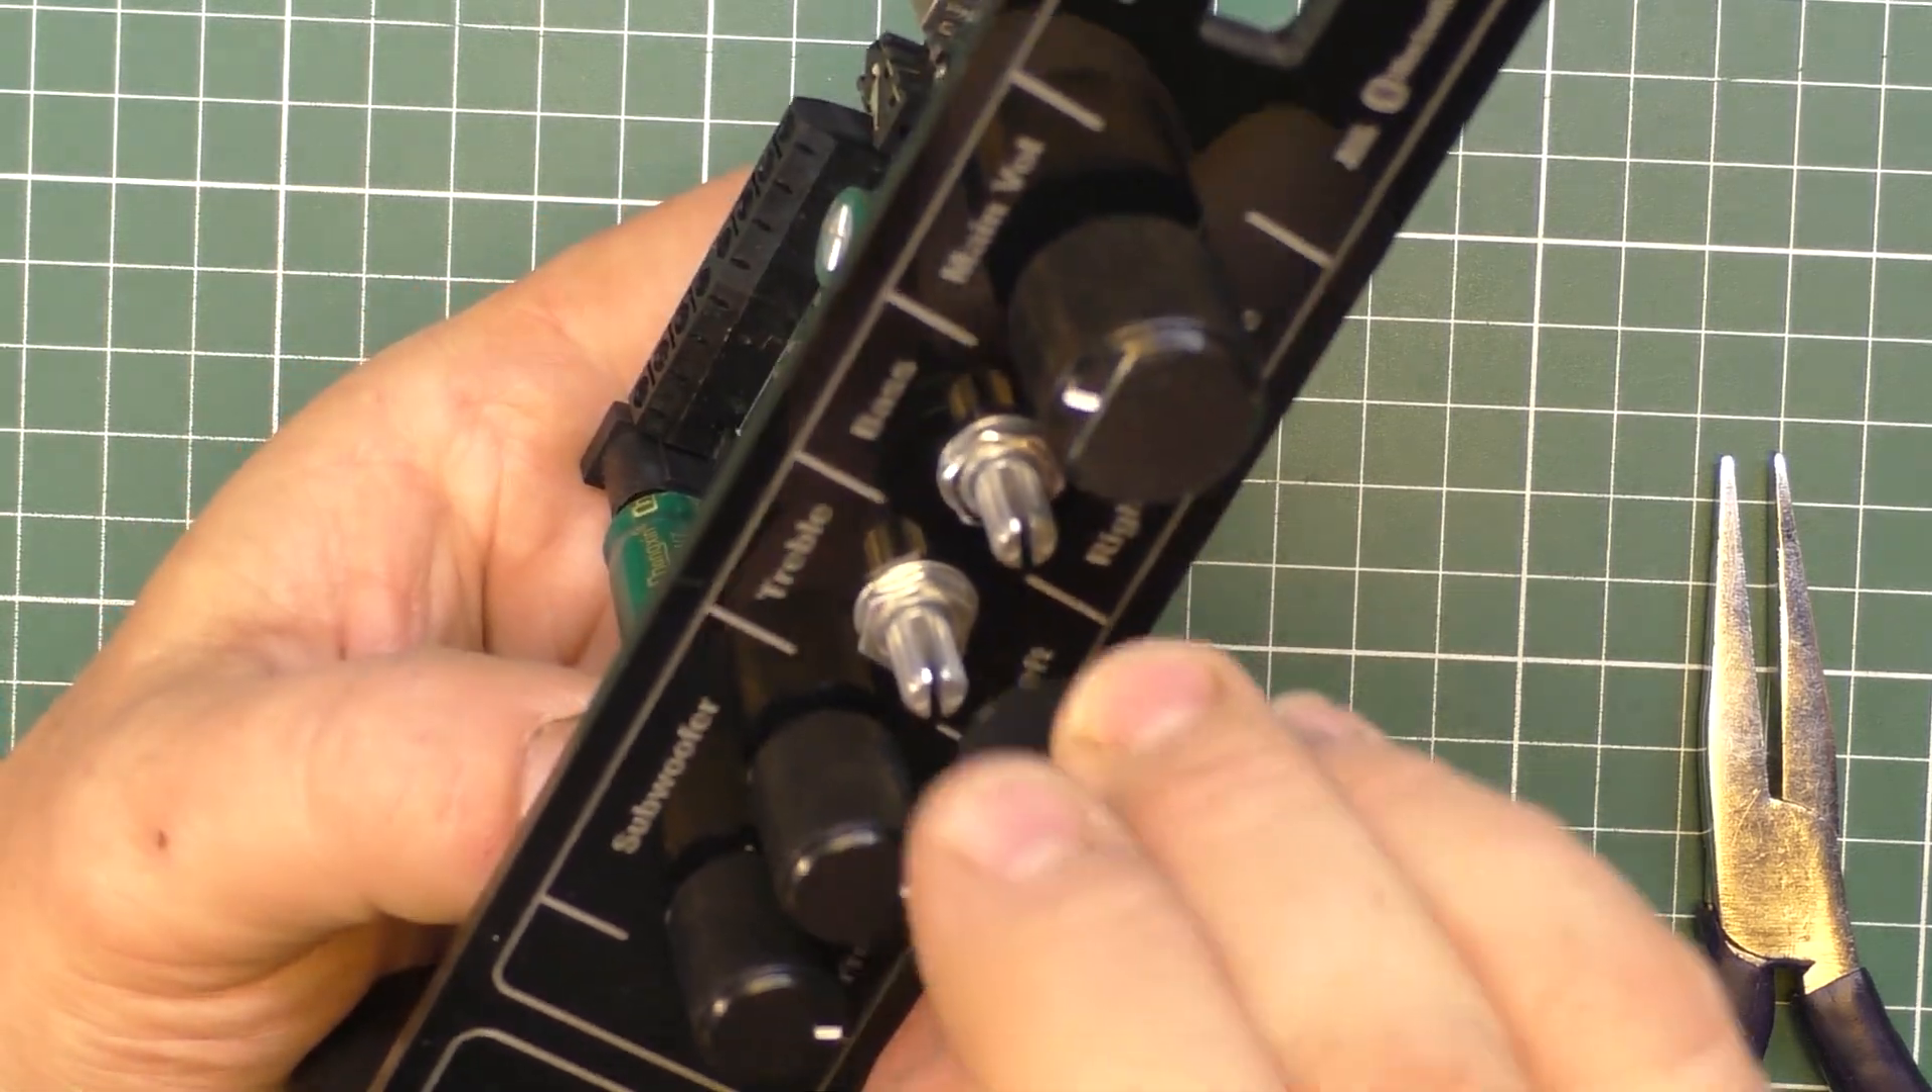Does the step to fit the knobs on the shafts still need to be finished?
Yes.